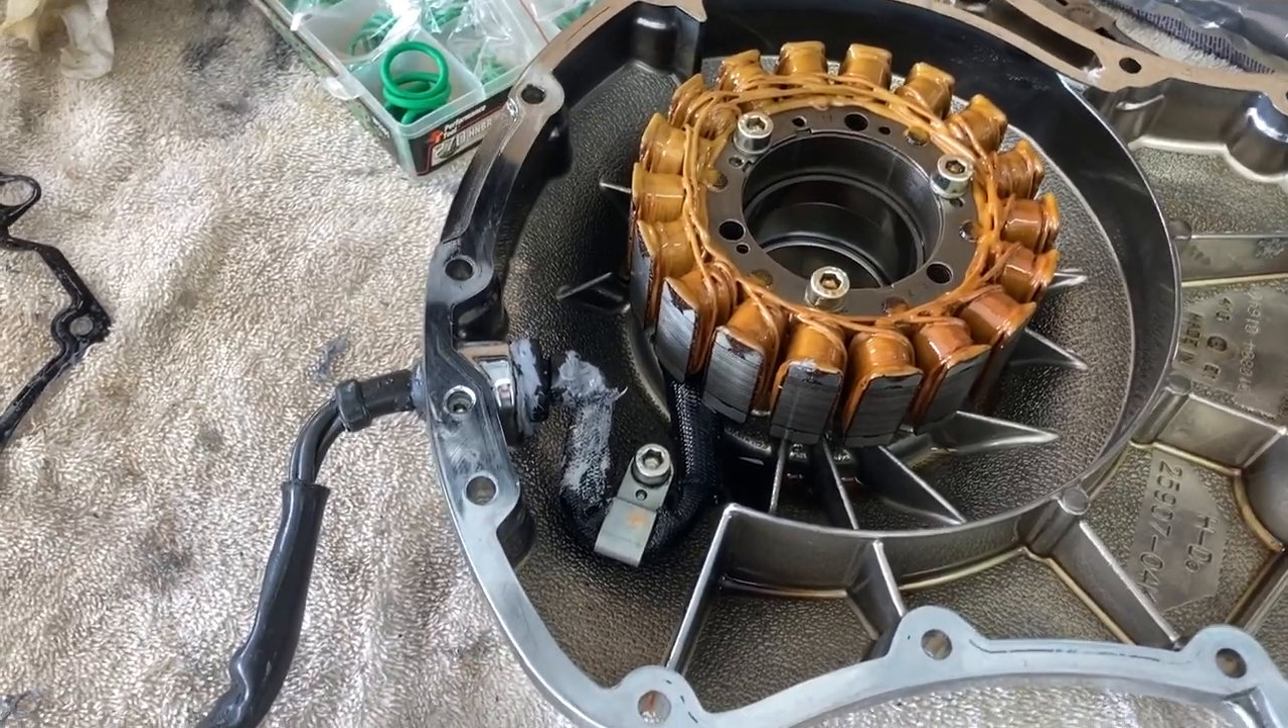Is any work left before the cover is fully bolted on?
Yes.